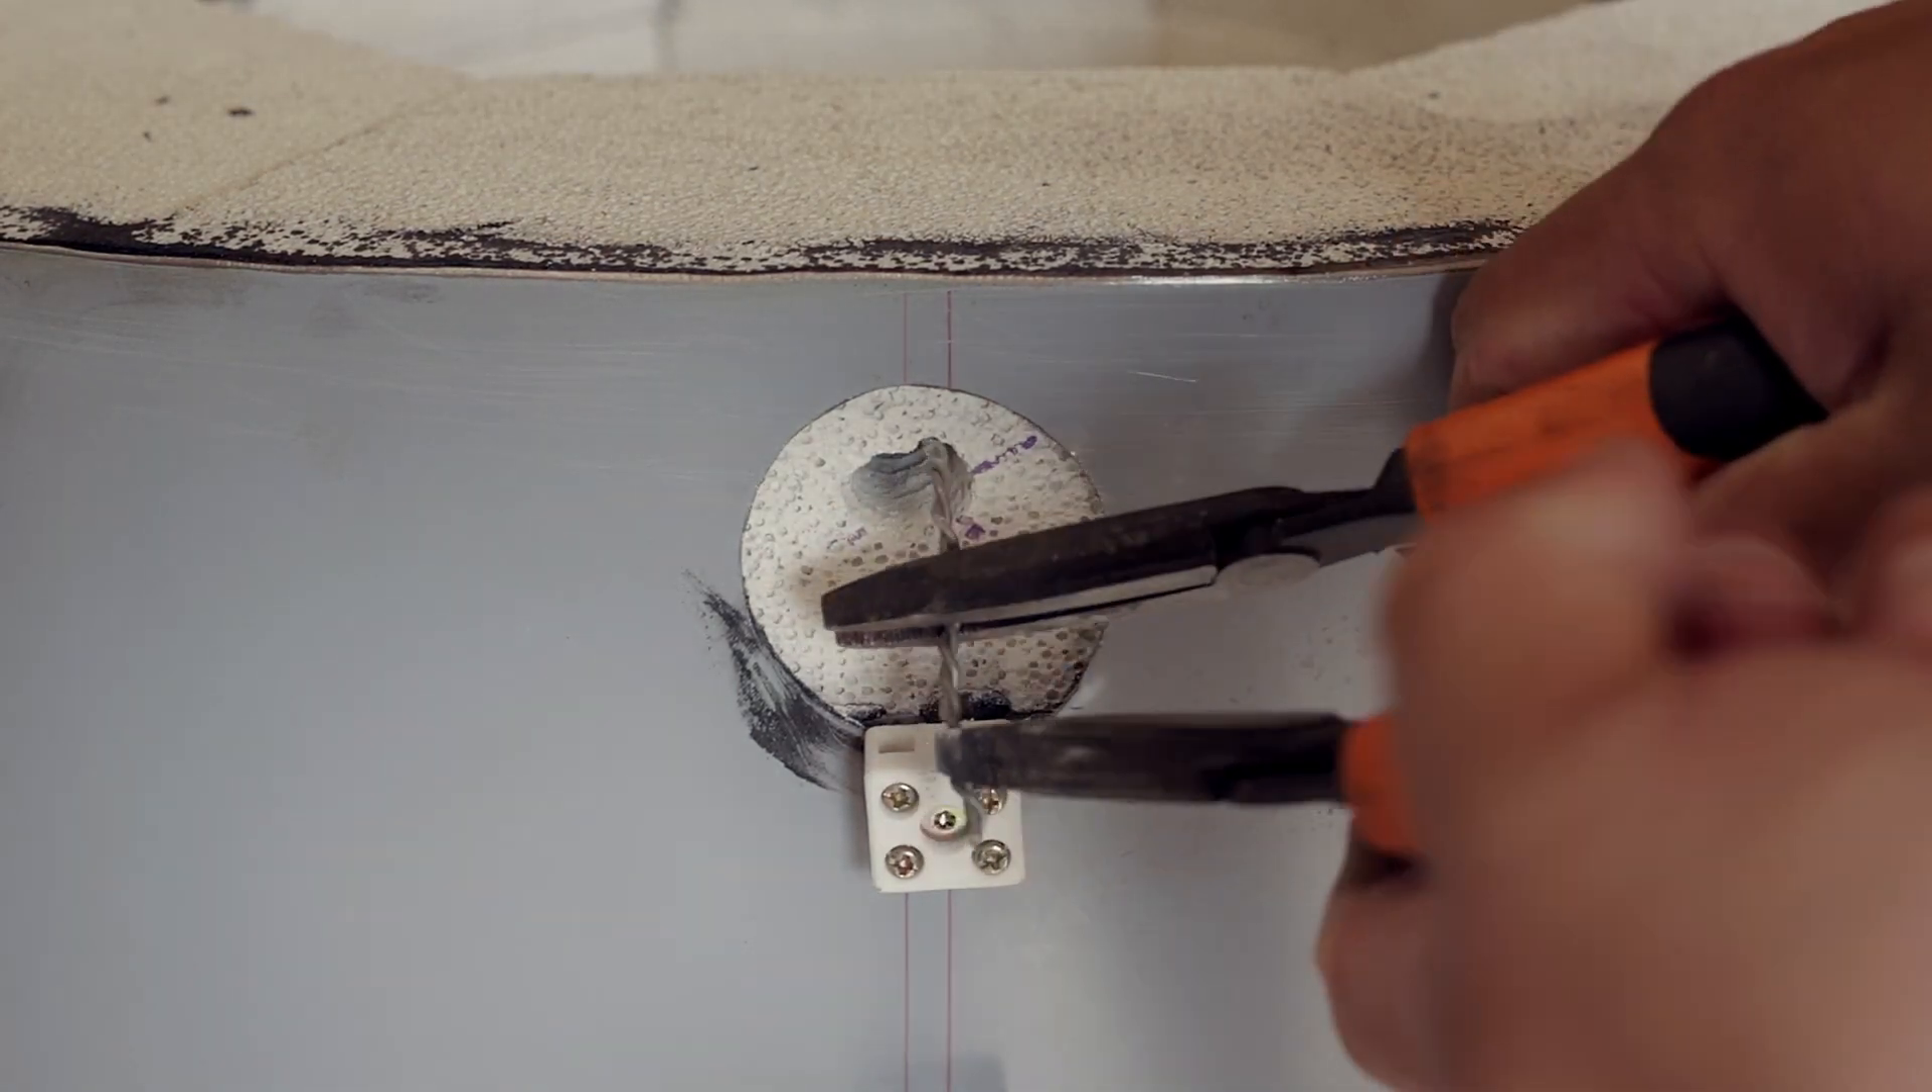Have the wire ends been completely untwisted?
No.